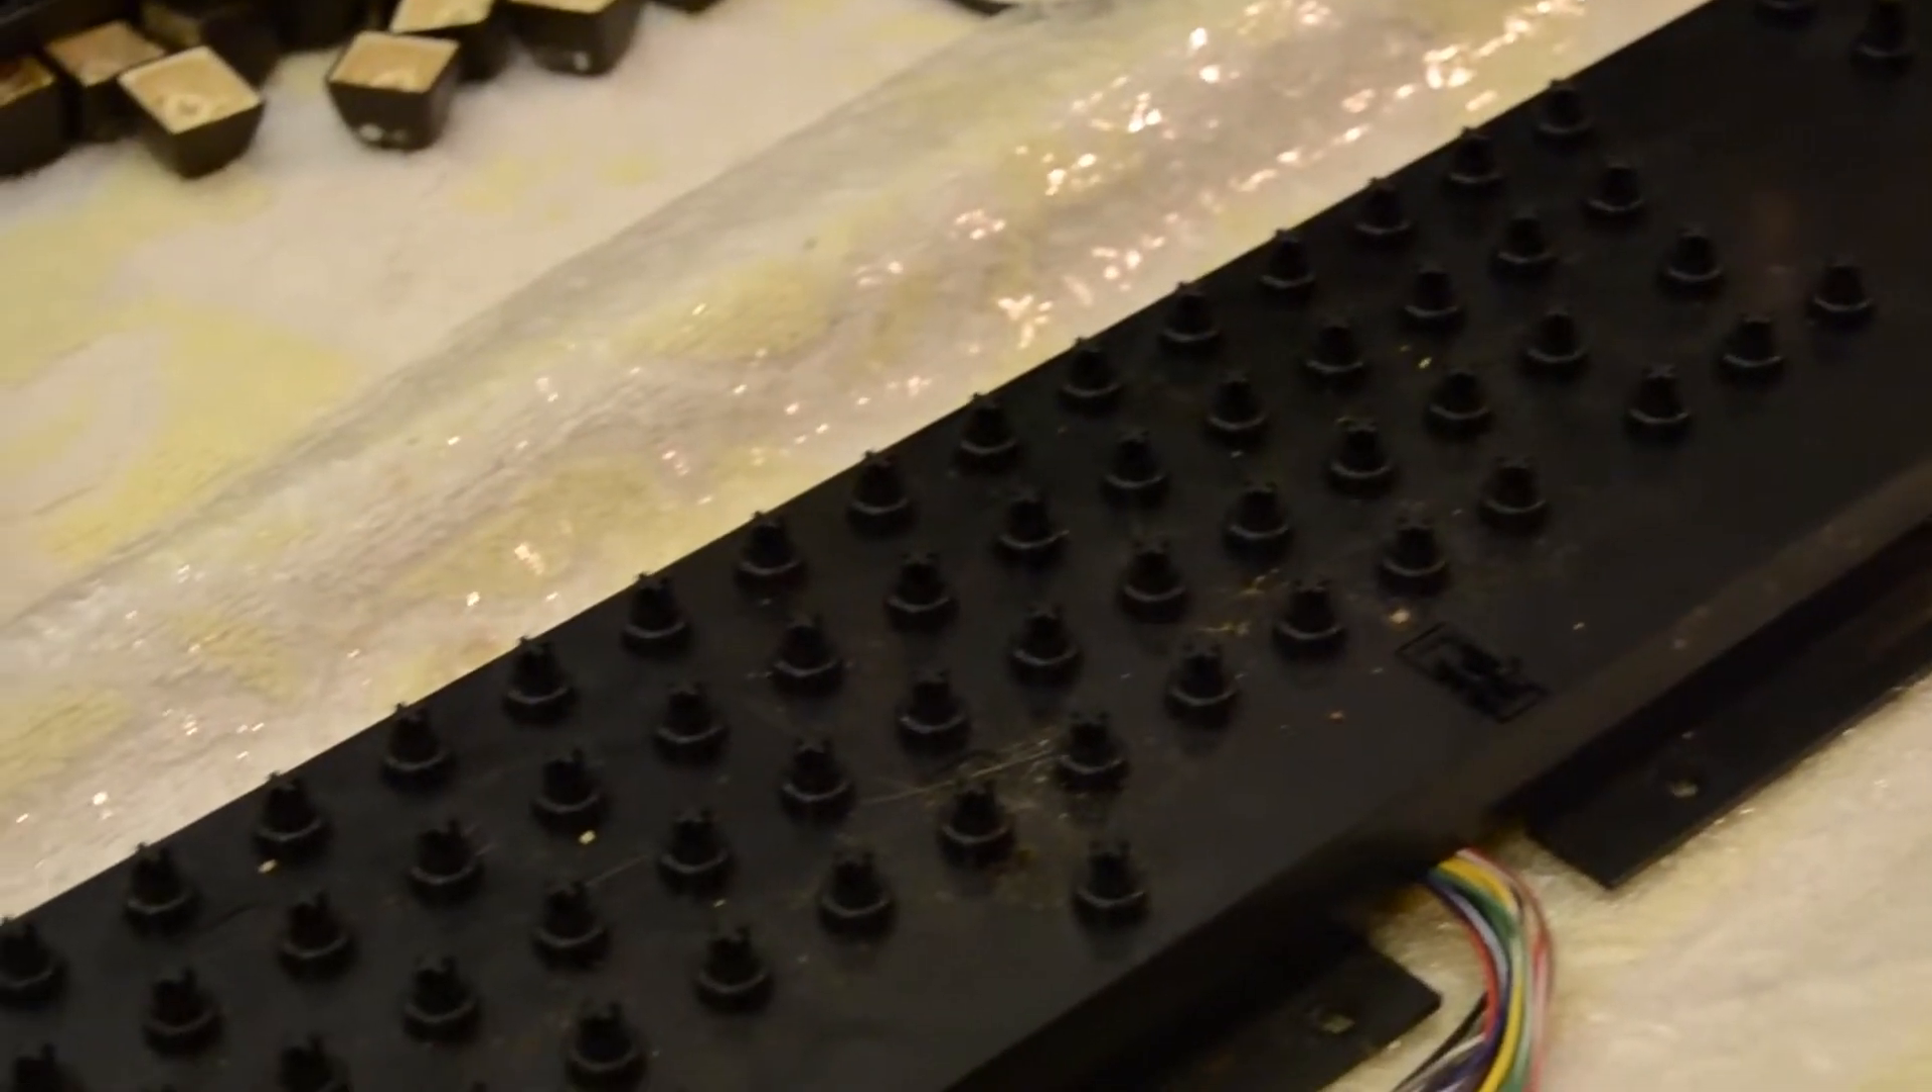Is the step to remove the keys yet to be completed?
No.